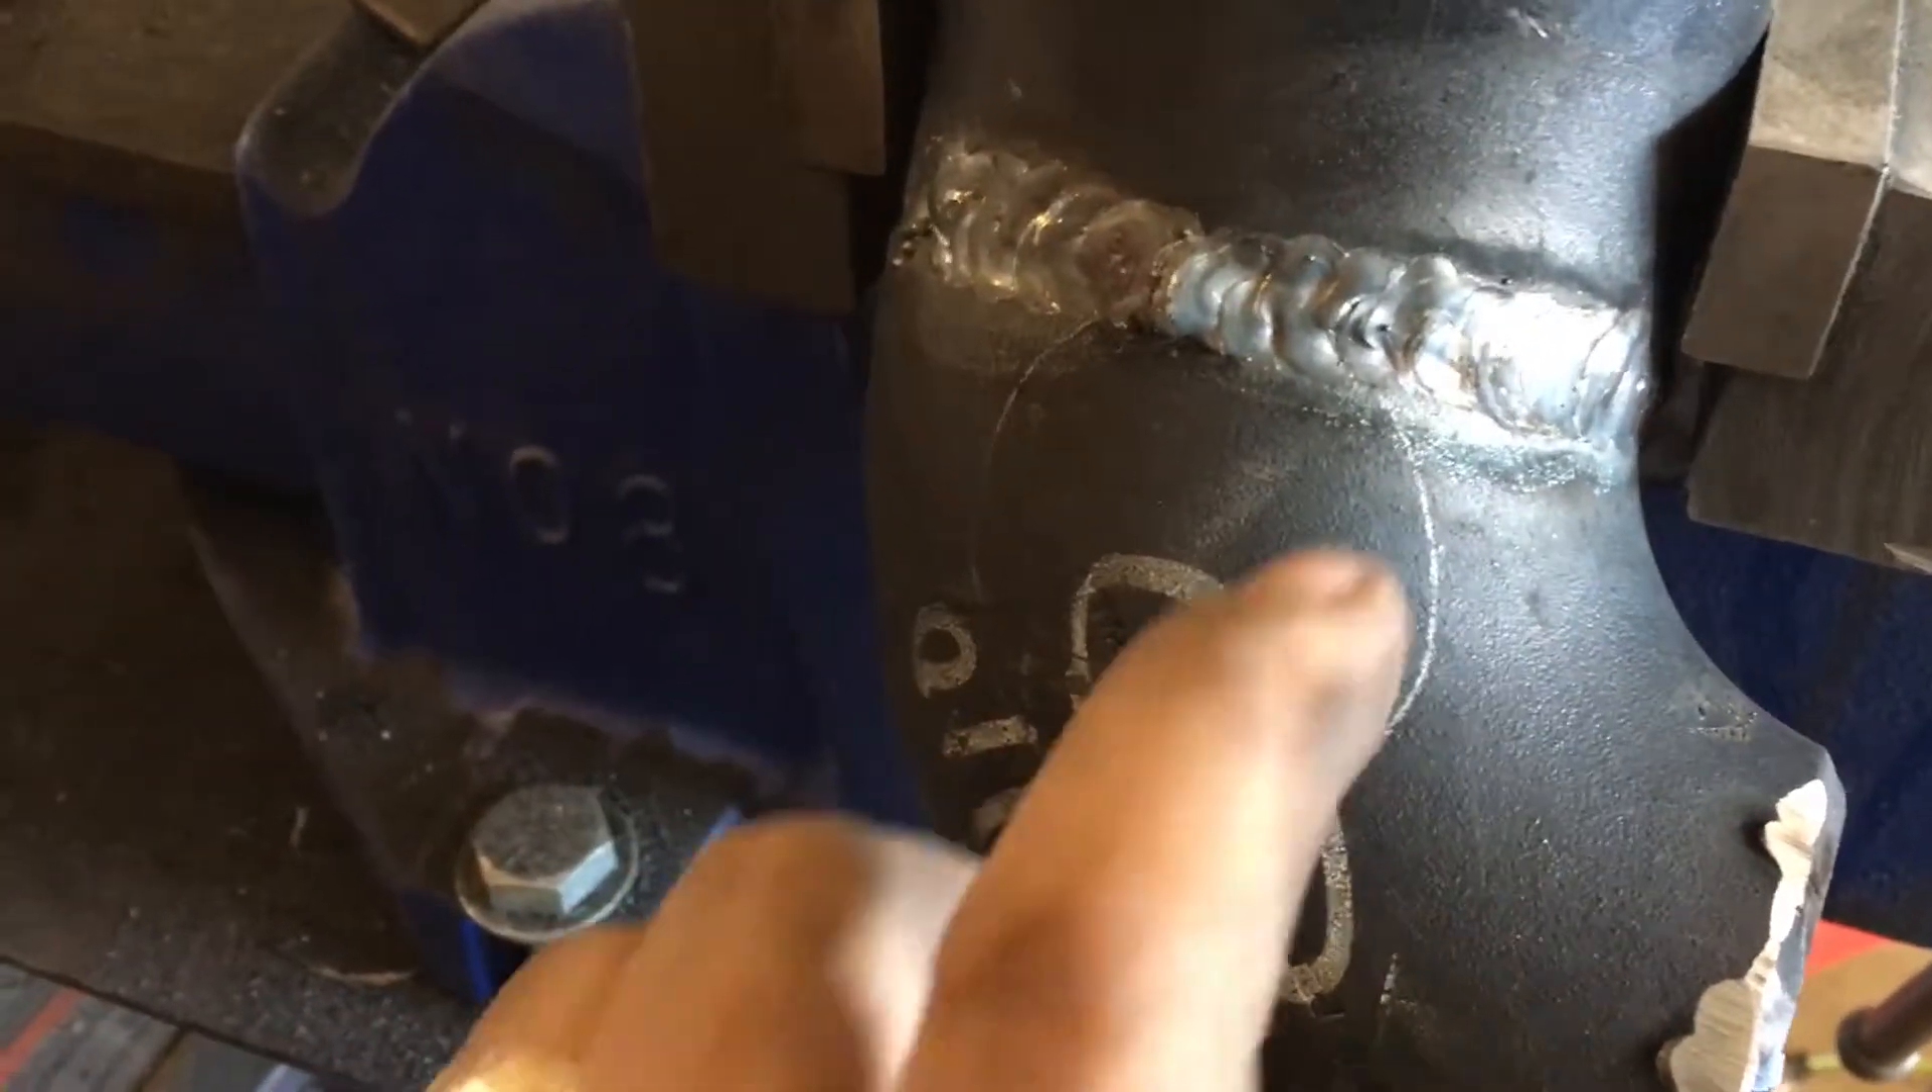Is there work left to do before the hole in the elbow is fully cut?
Yes.